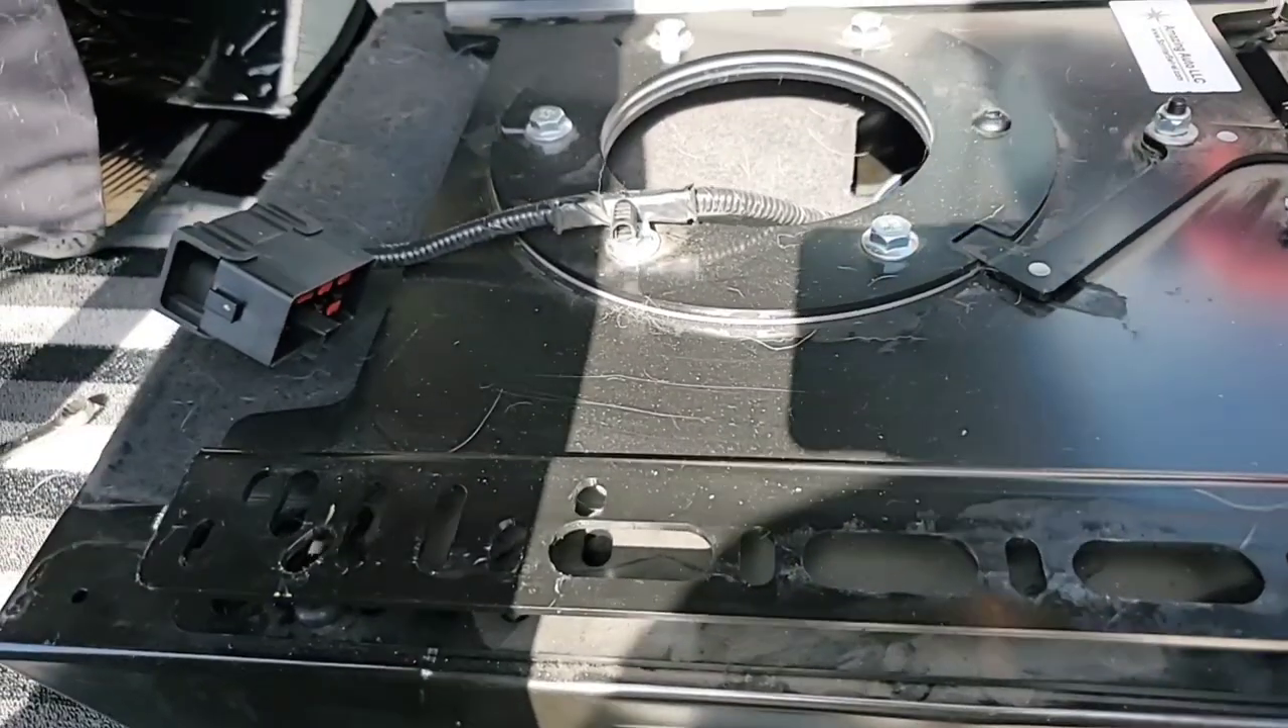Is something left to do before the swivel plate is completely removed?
Yes.